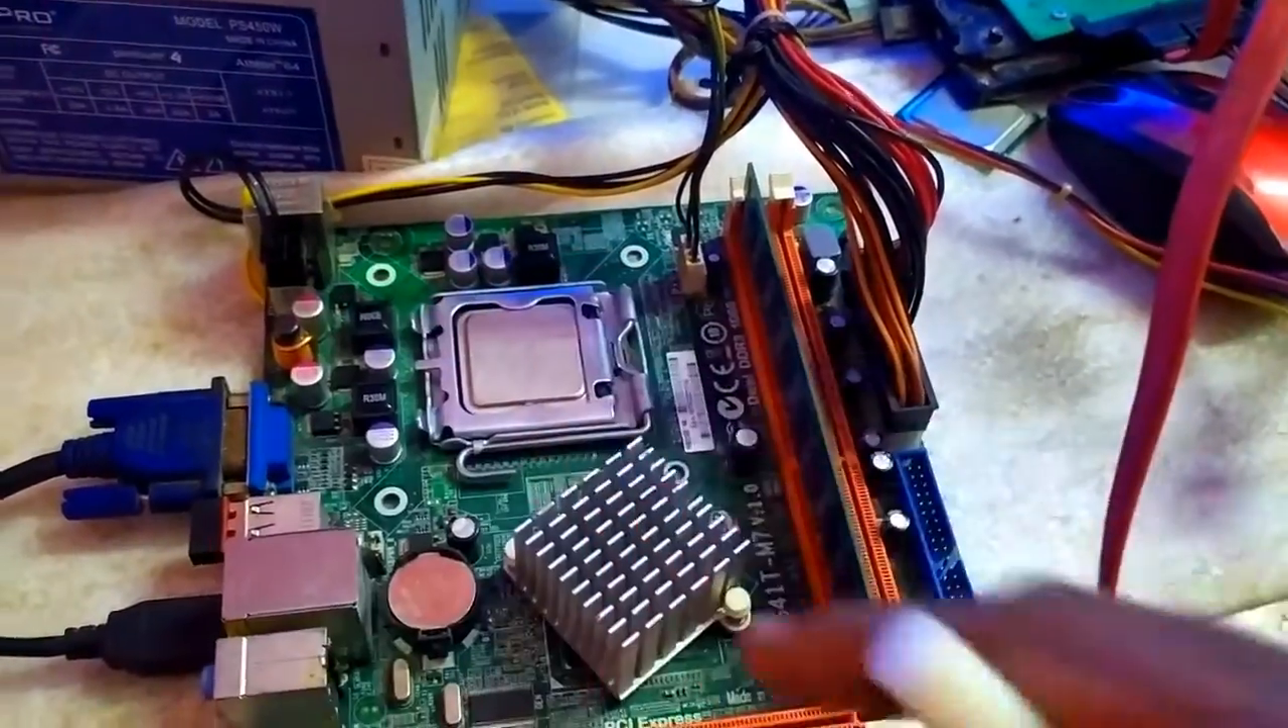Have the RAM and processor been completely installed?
Yes.